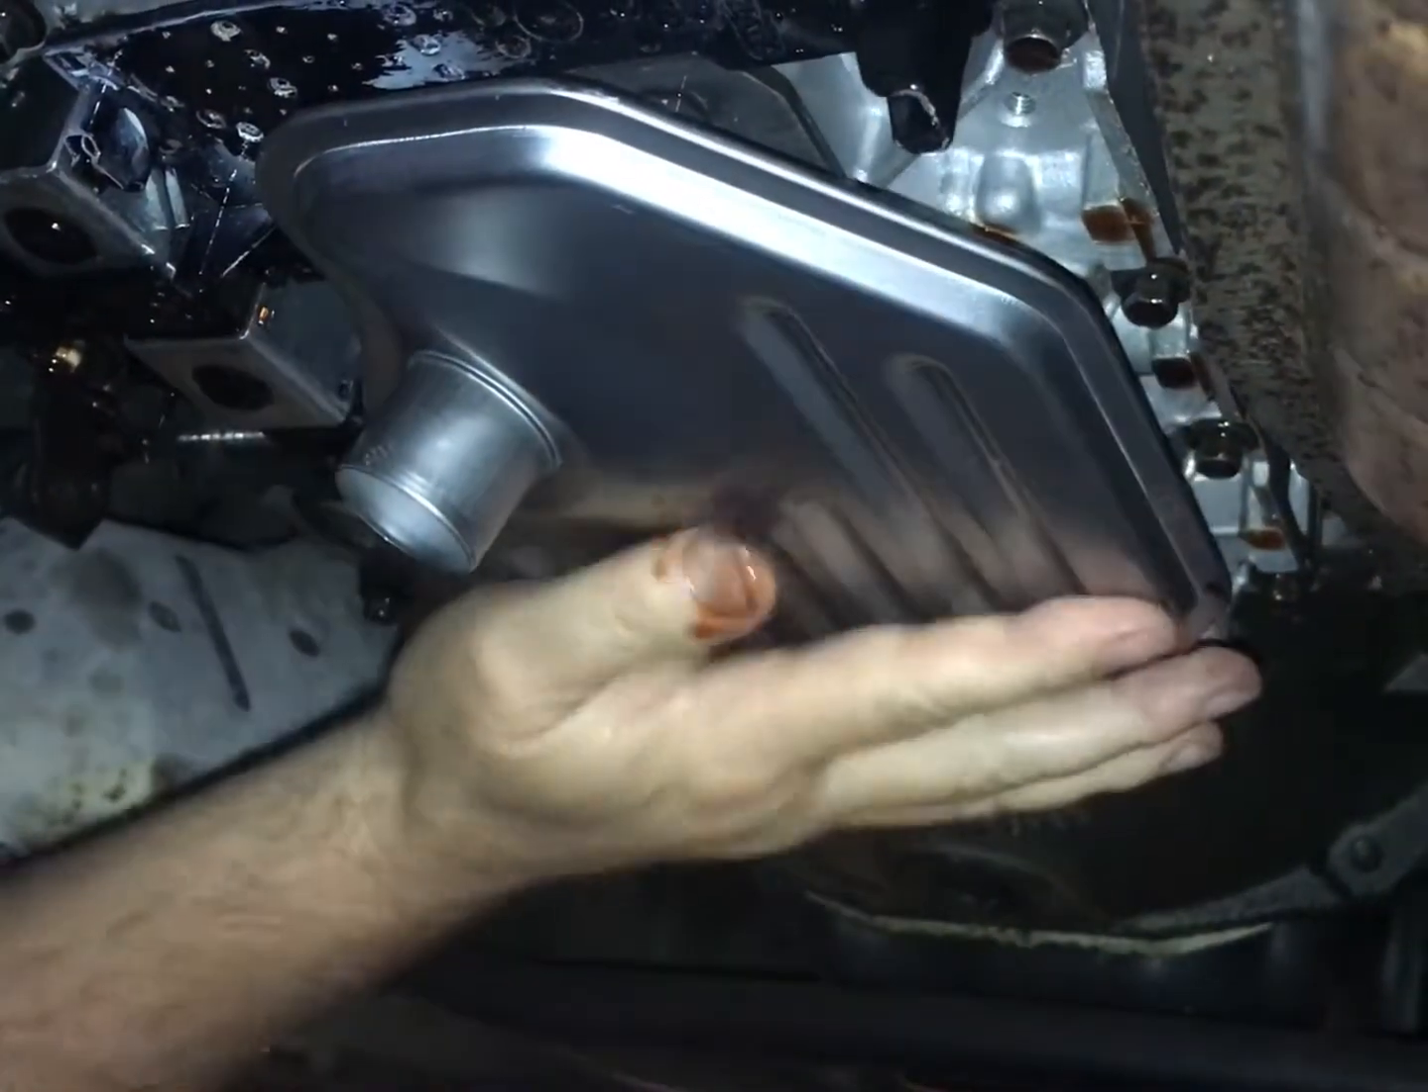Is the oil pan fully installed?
No.